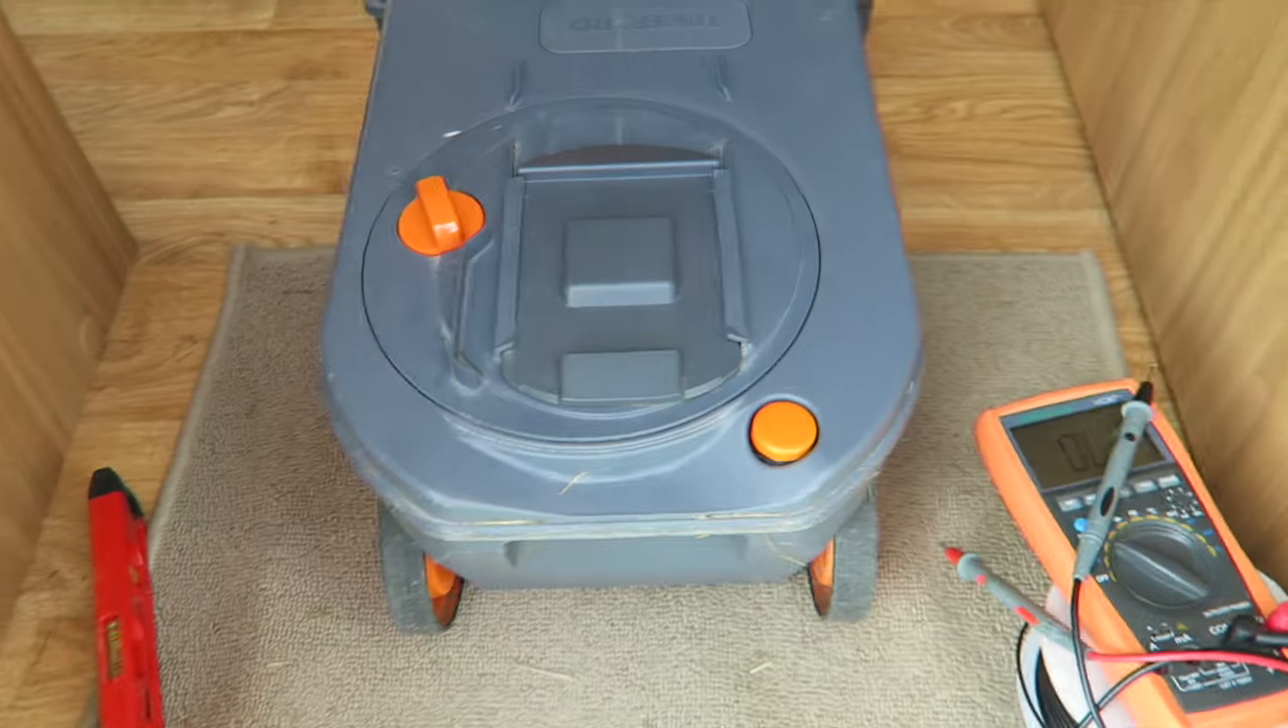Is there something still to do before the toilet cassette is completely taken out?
No.